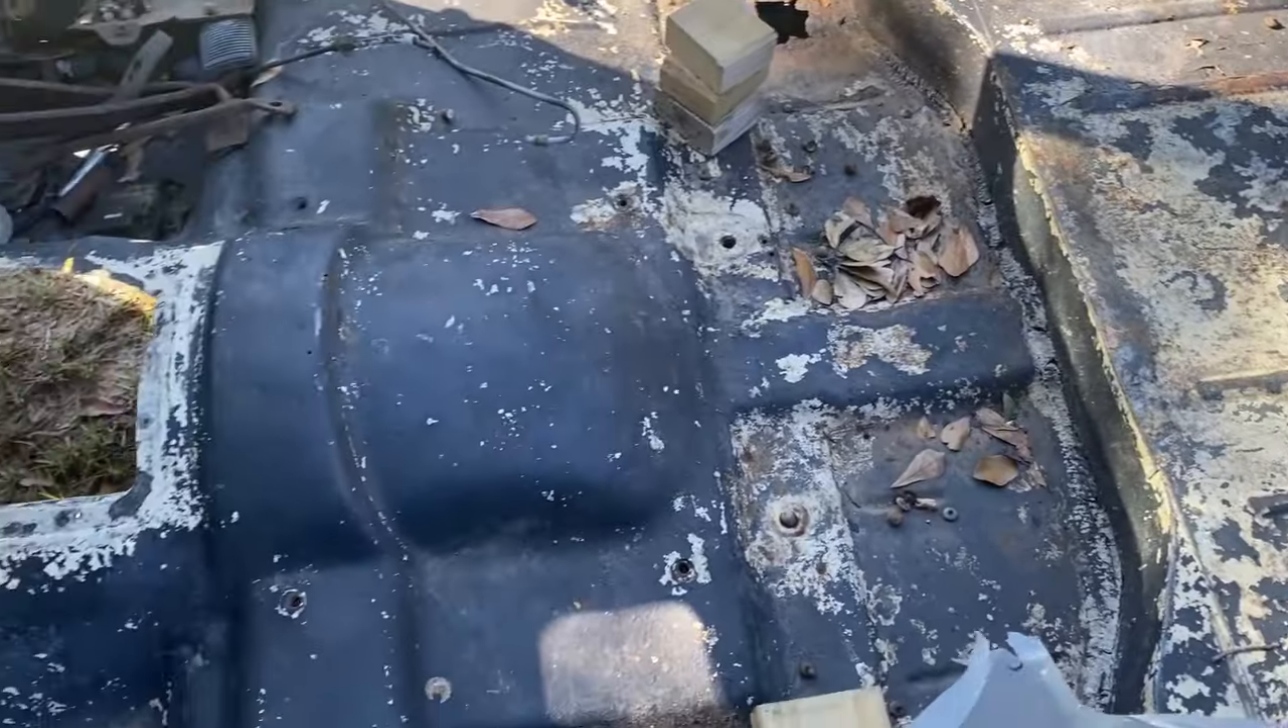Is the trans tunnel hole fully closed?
No.